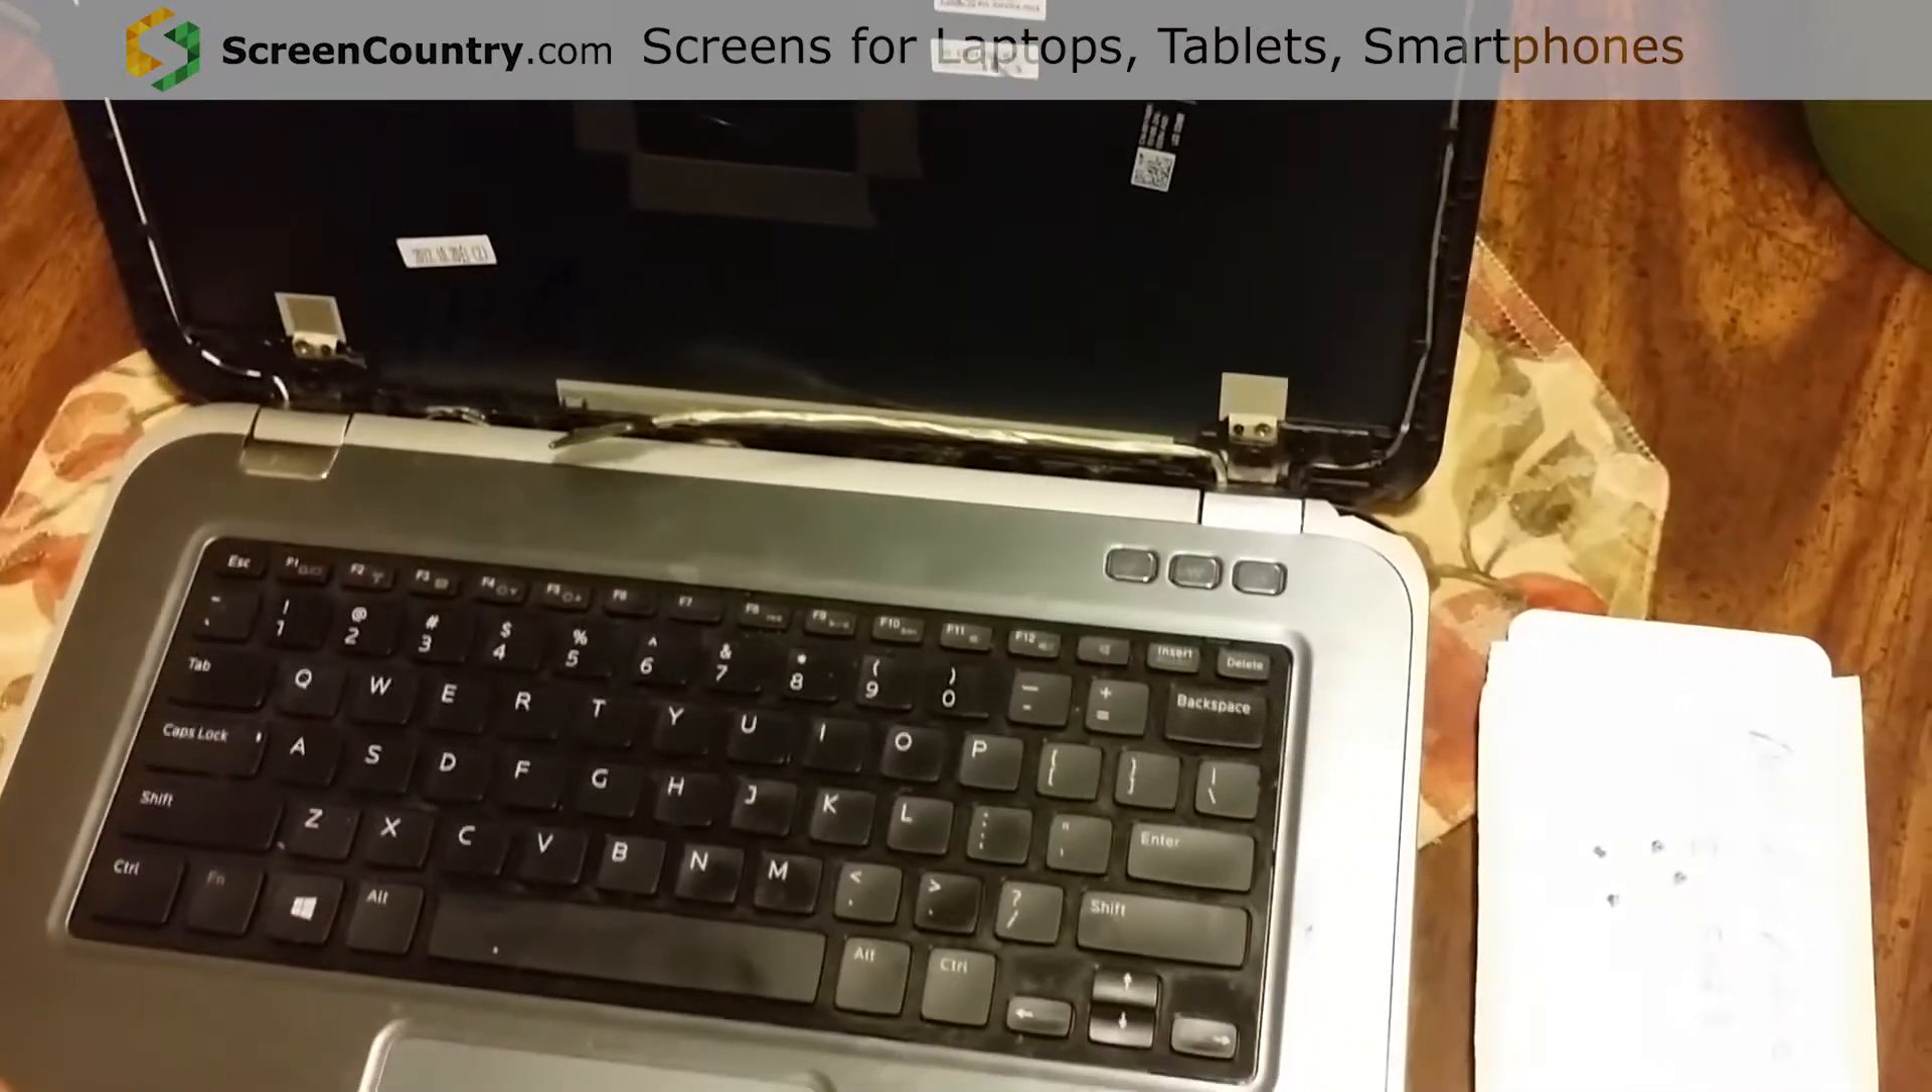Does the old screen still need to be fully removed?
No.